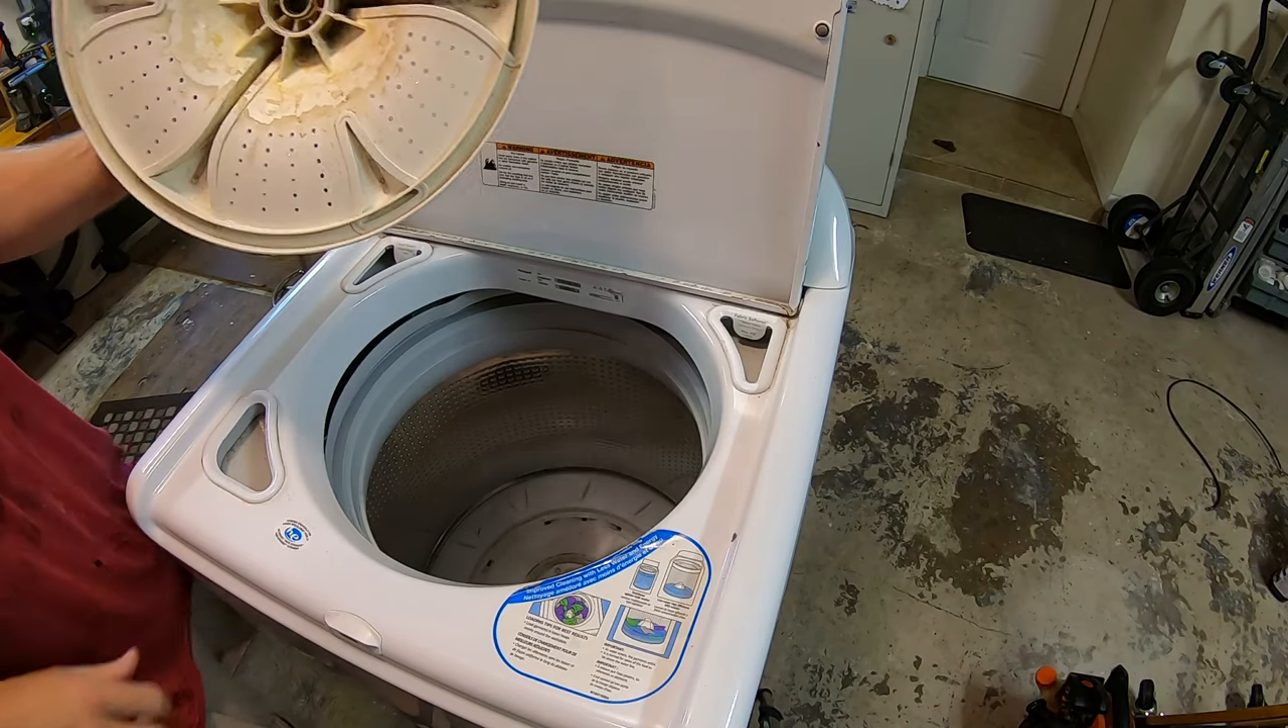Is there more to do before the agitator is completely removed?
No.